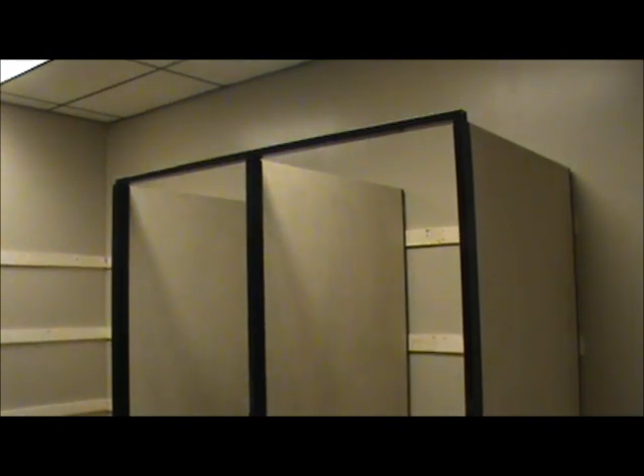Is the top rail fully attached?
Yes.